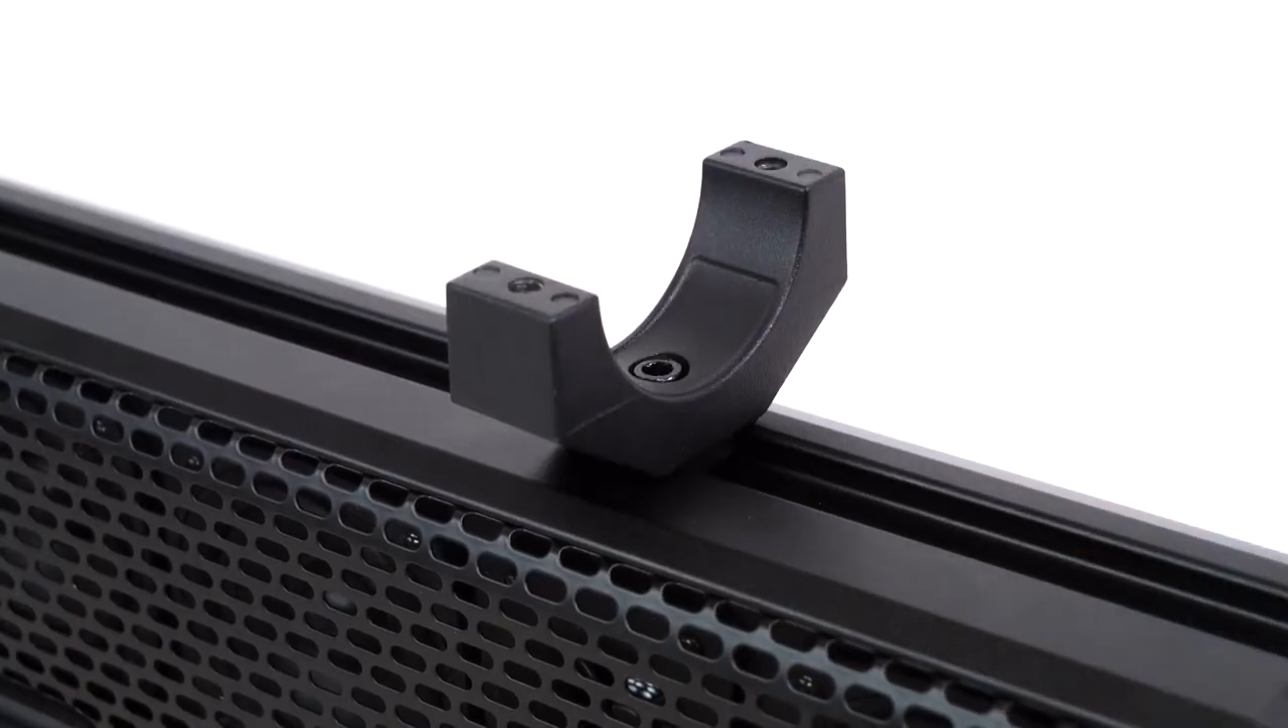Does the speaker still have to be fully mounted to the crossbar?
Yes.